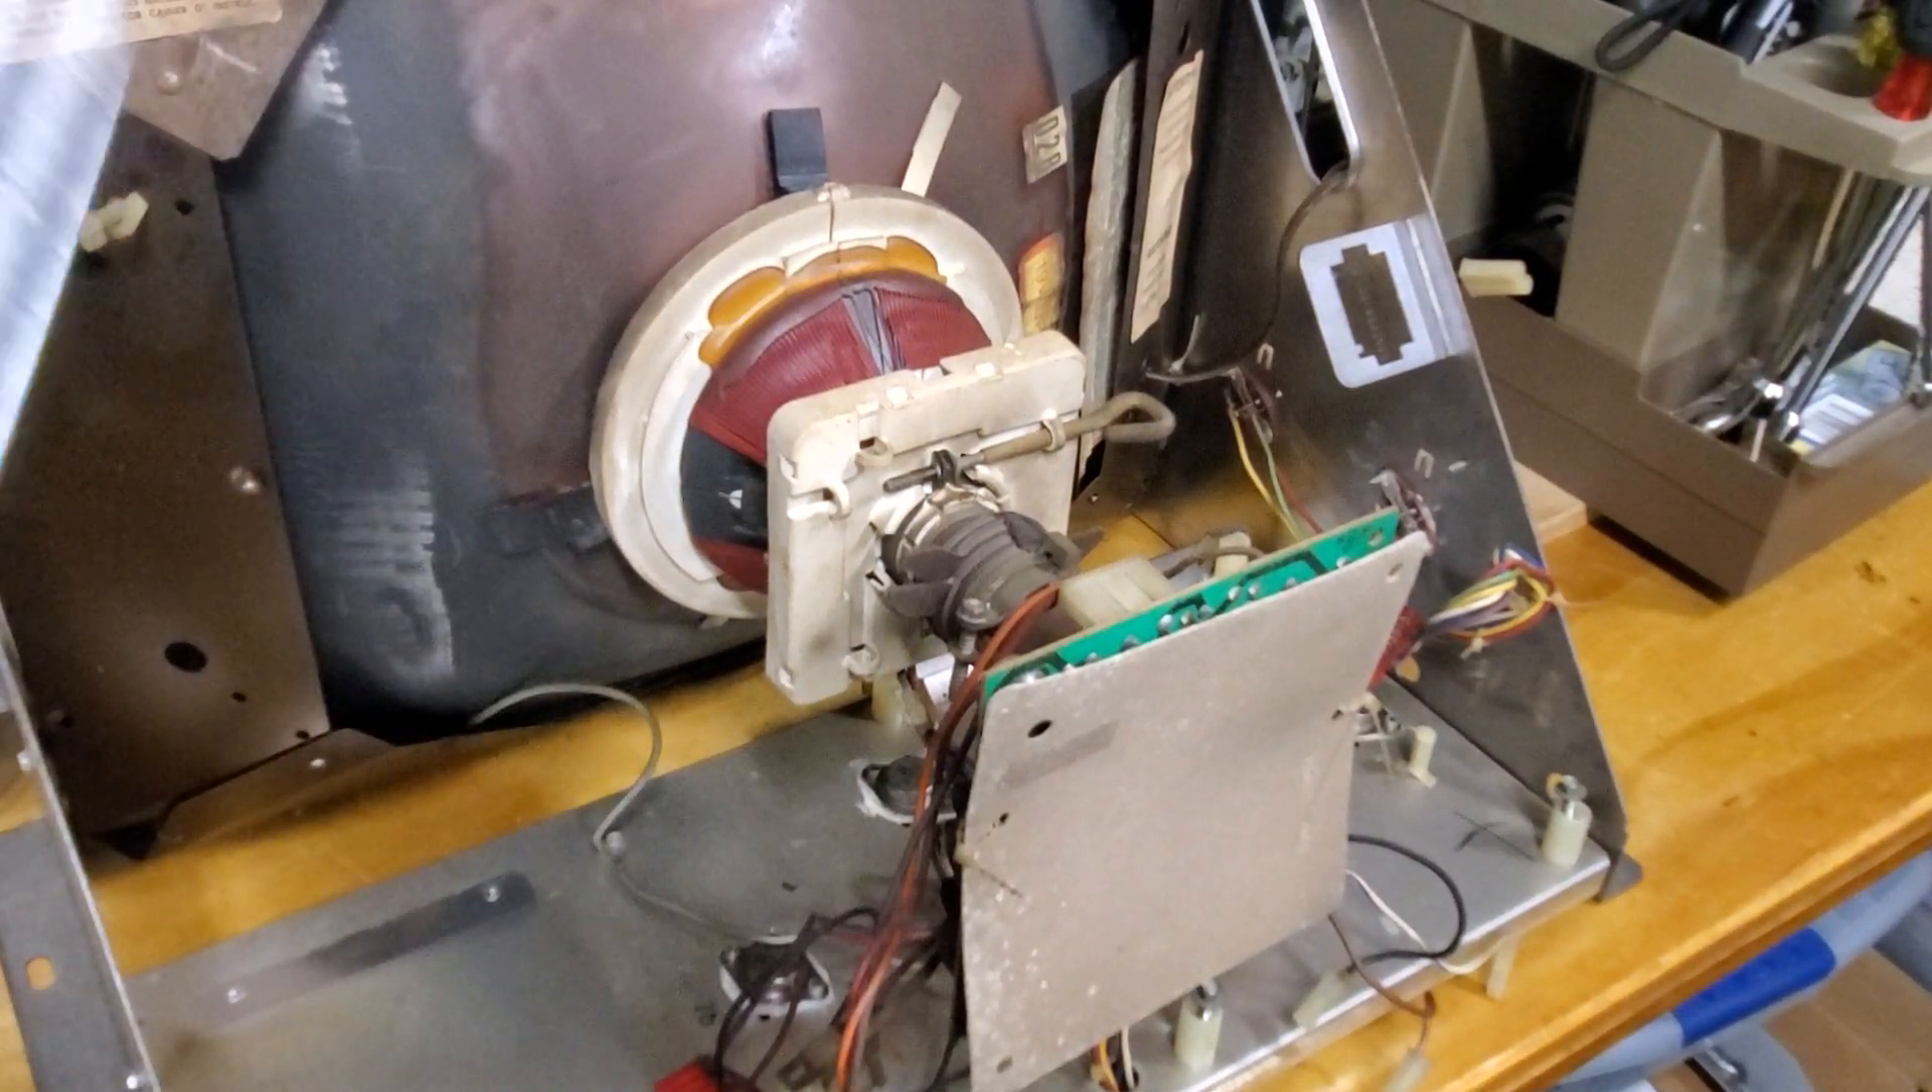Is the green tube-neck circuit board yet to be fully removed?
Yes.